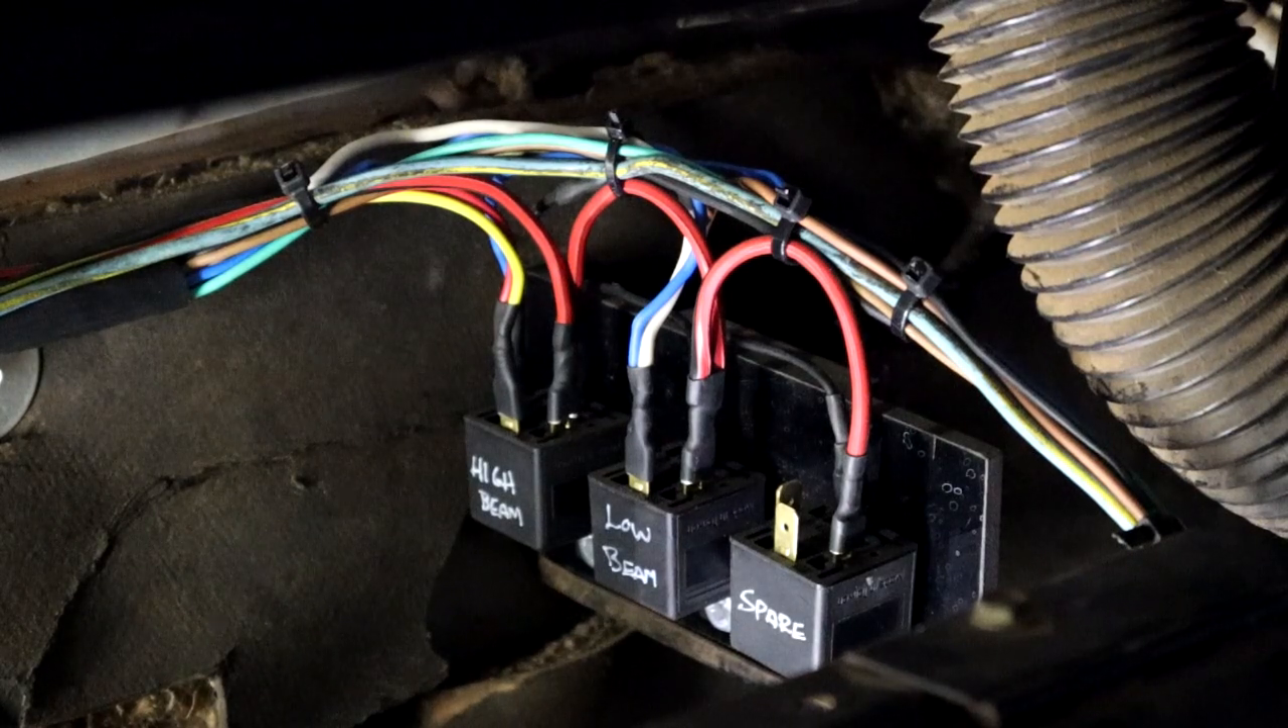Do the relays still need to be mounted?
No.